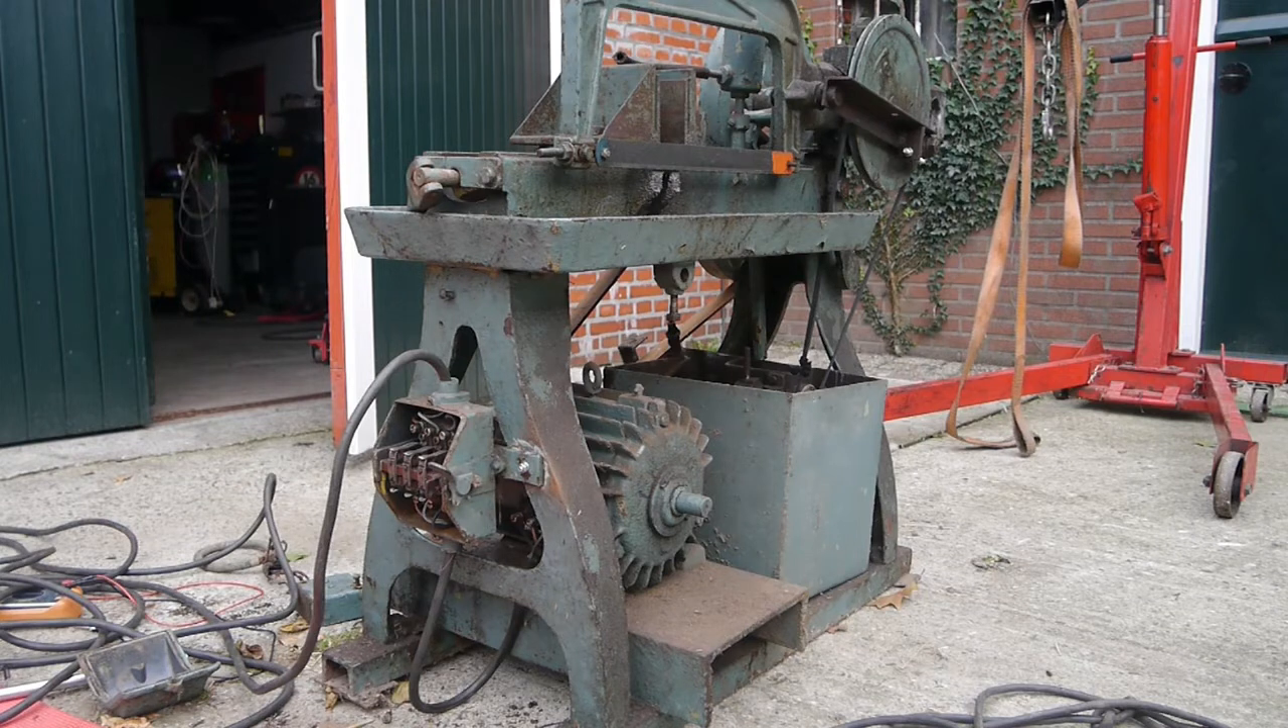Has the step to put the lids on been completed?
No.